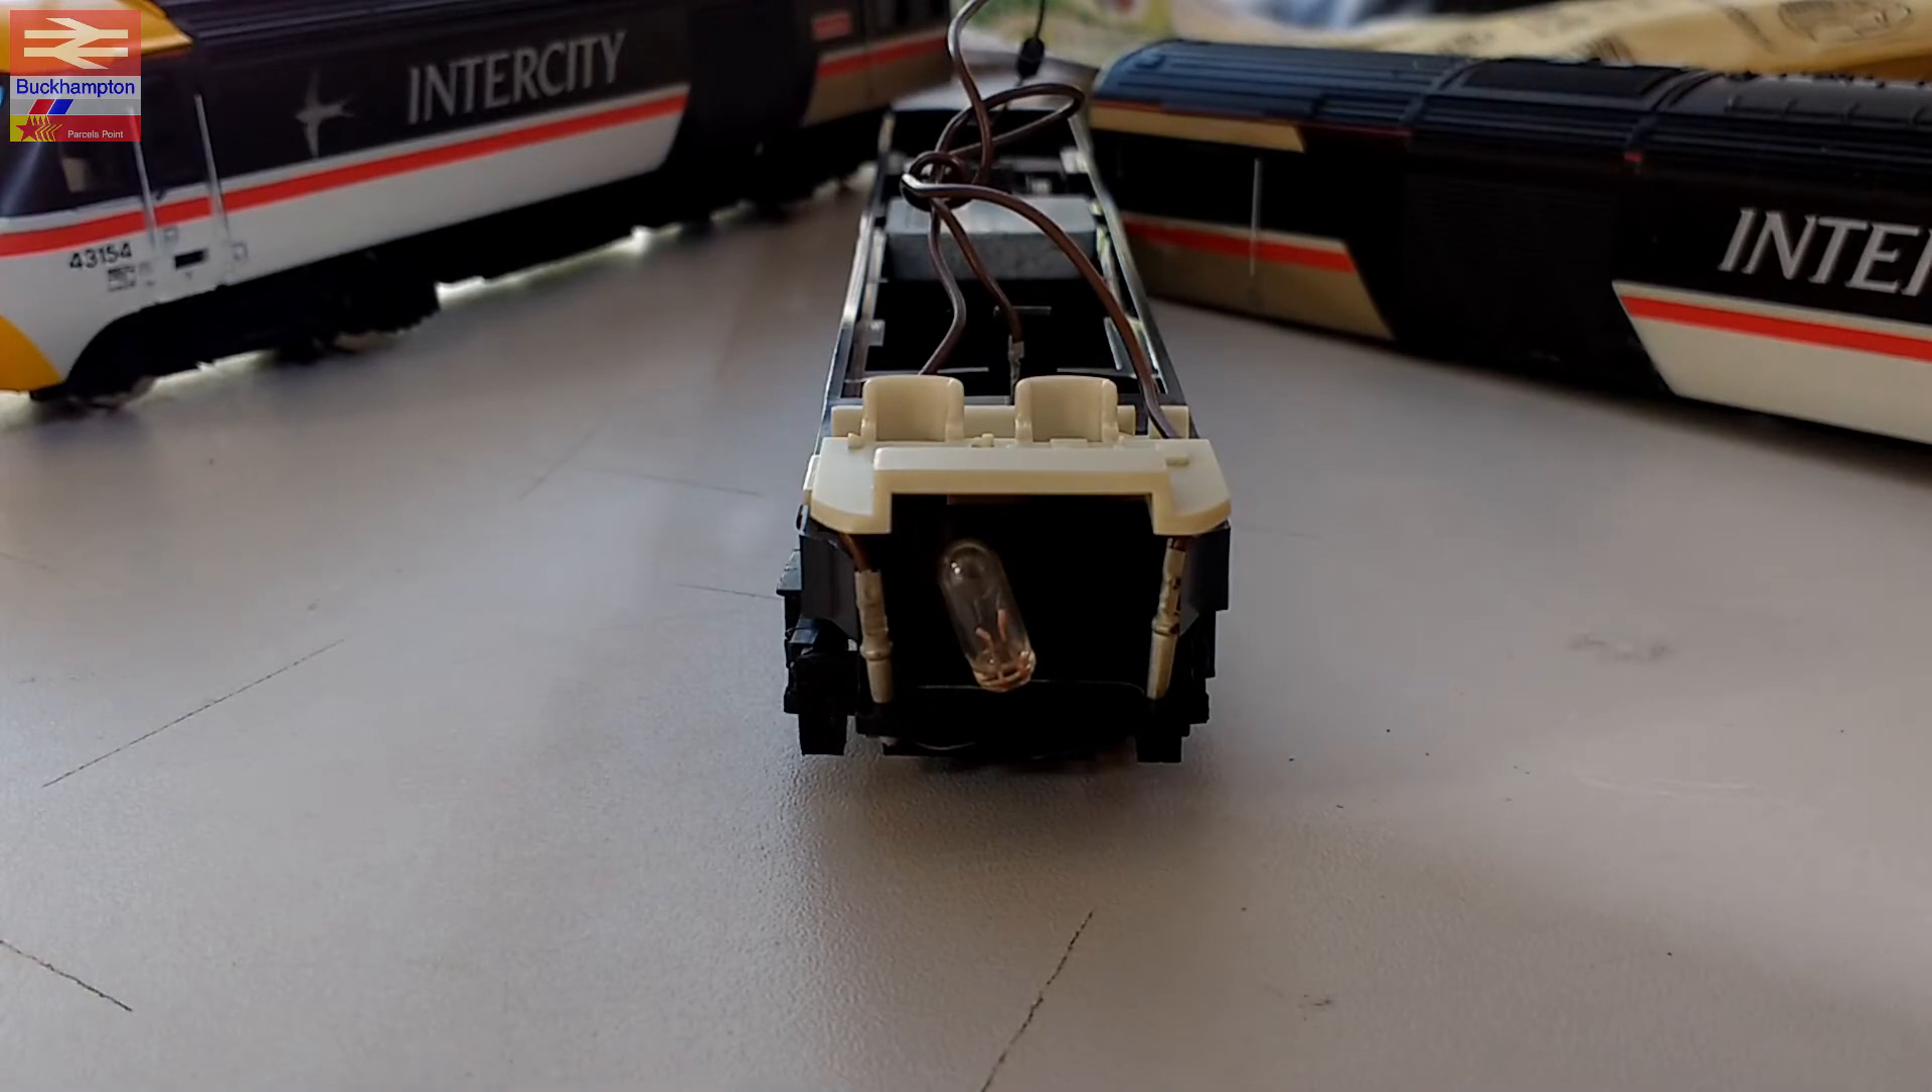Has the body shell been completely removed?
Yes.